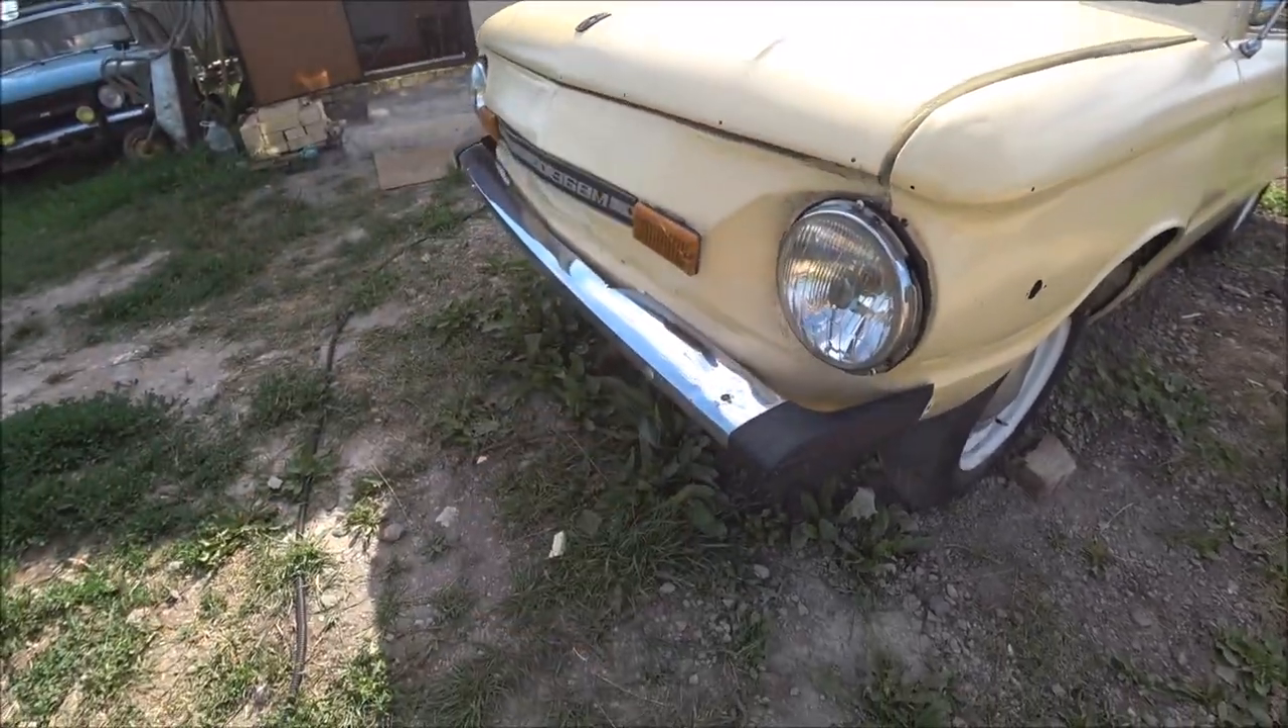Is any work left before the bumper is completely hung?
No.